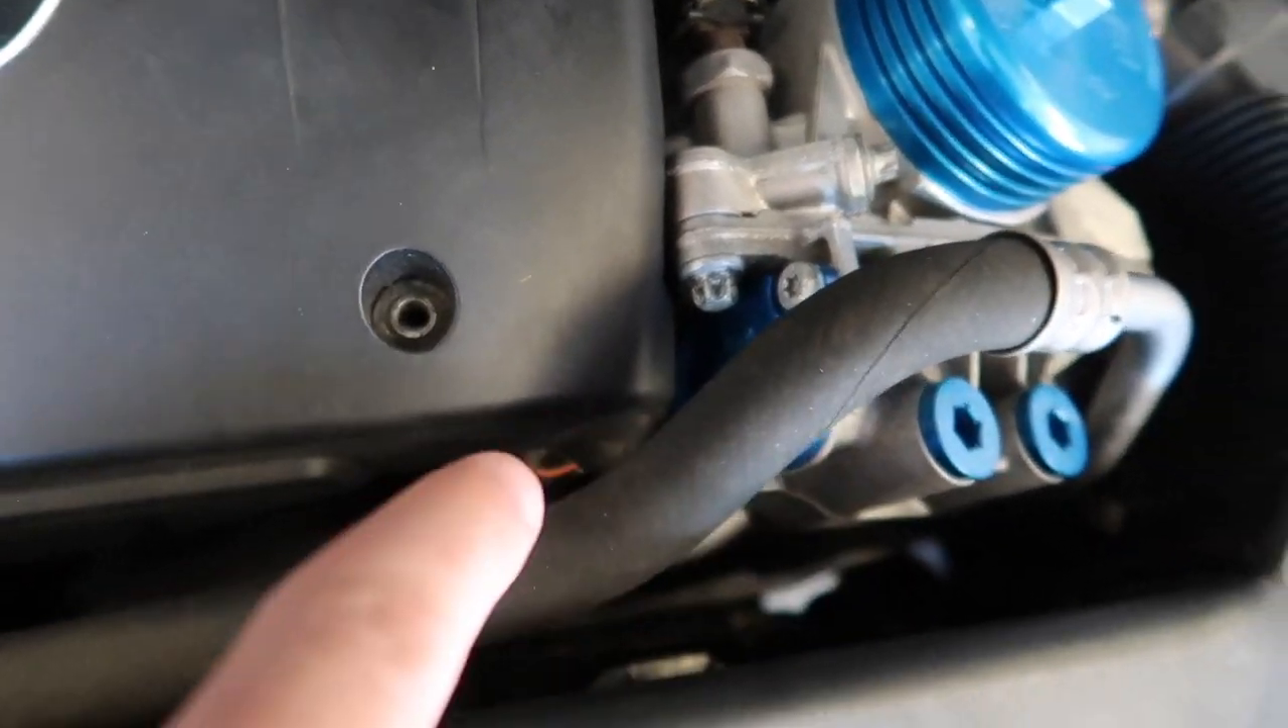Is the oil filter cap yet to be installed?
No.